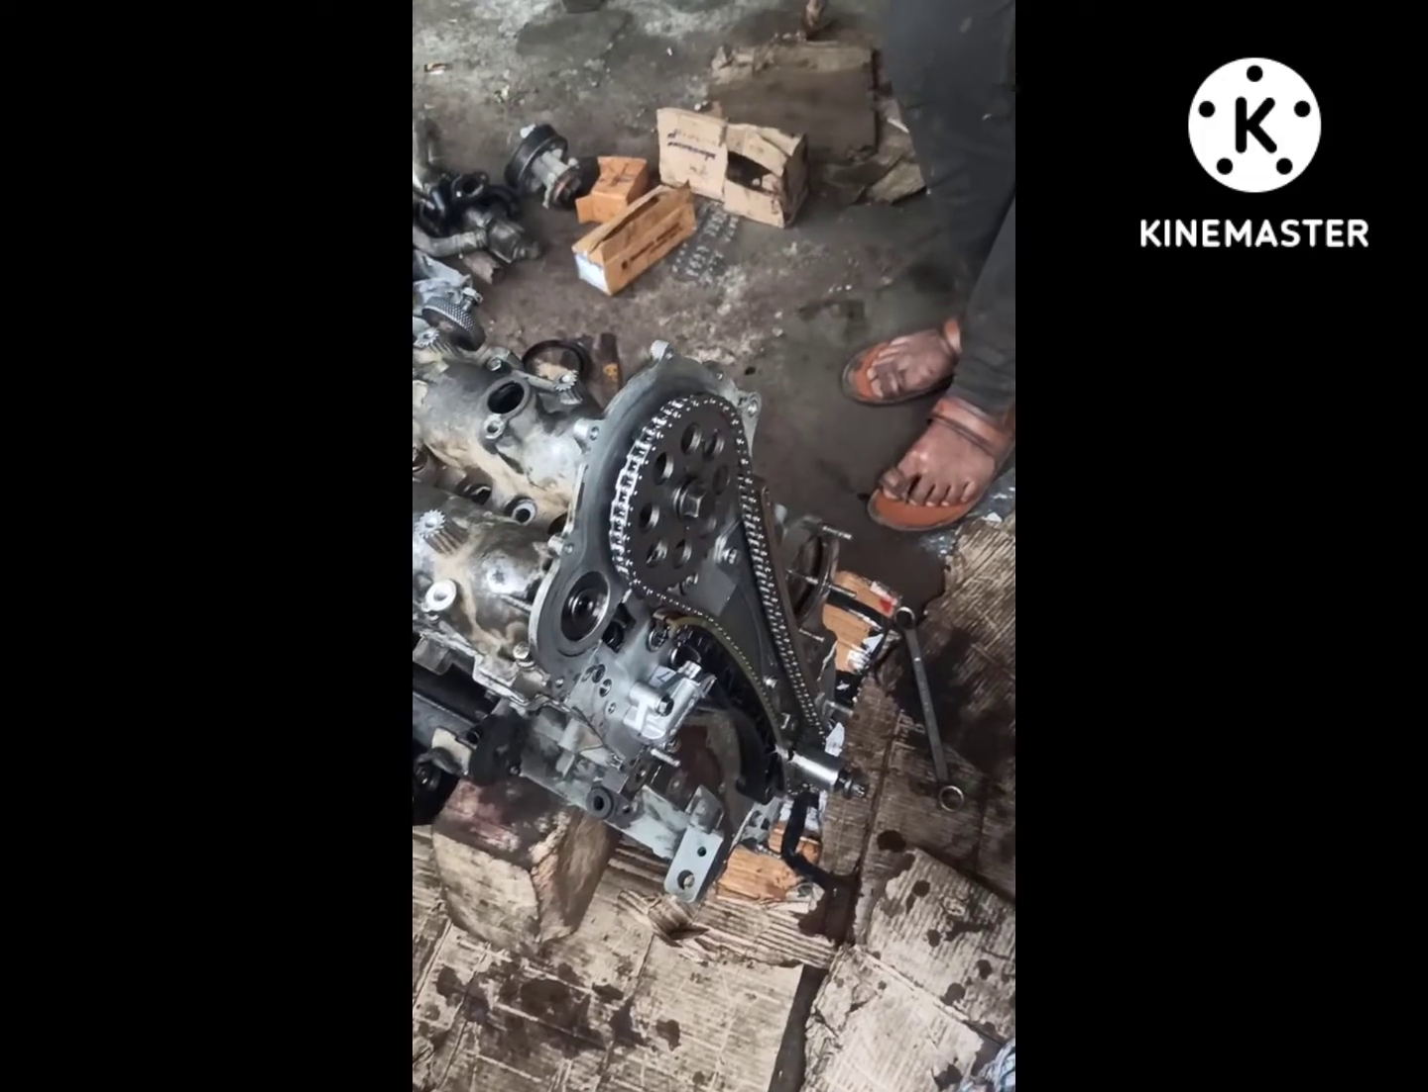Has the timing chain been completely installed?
Yes.